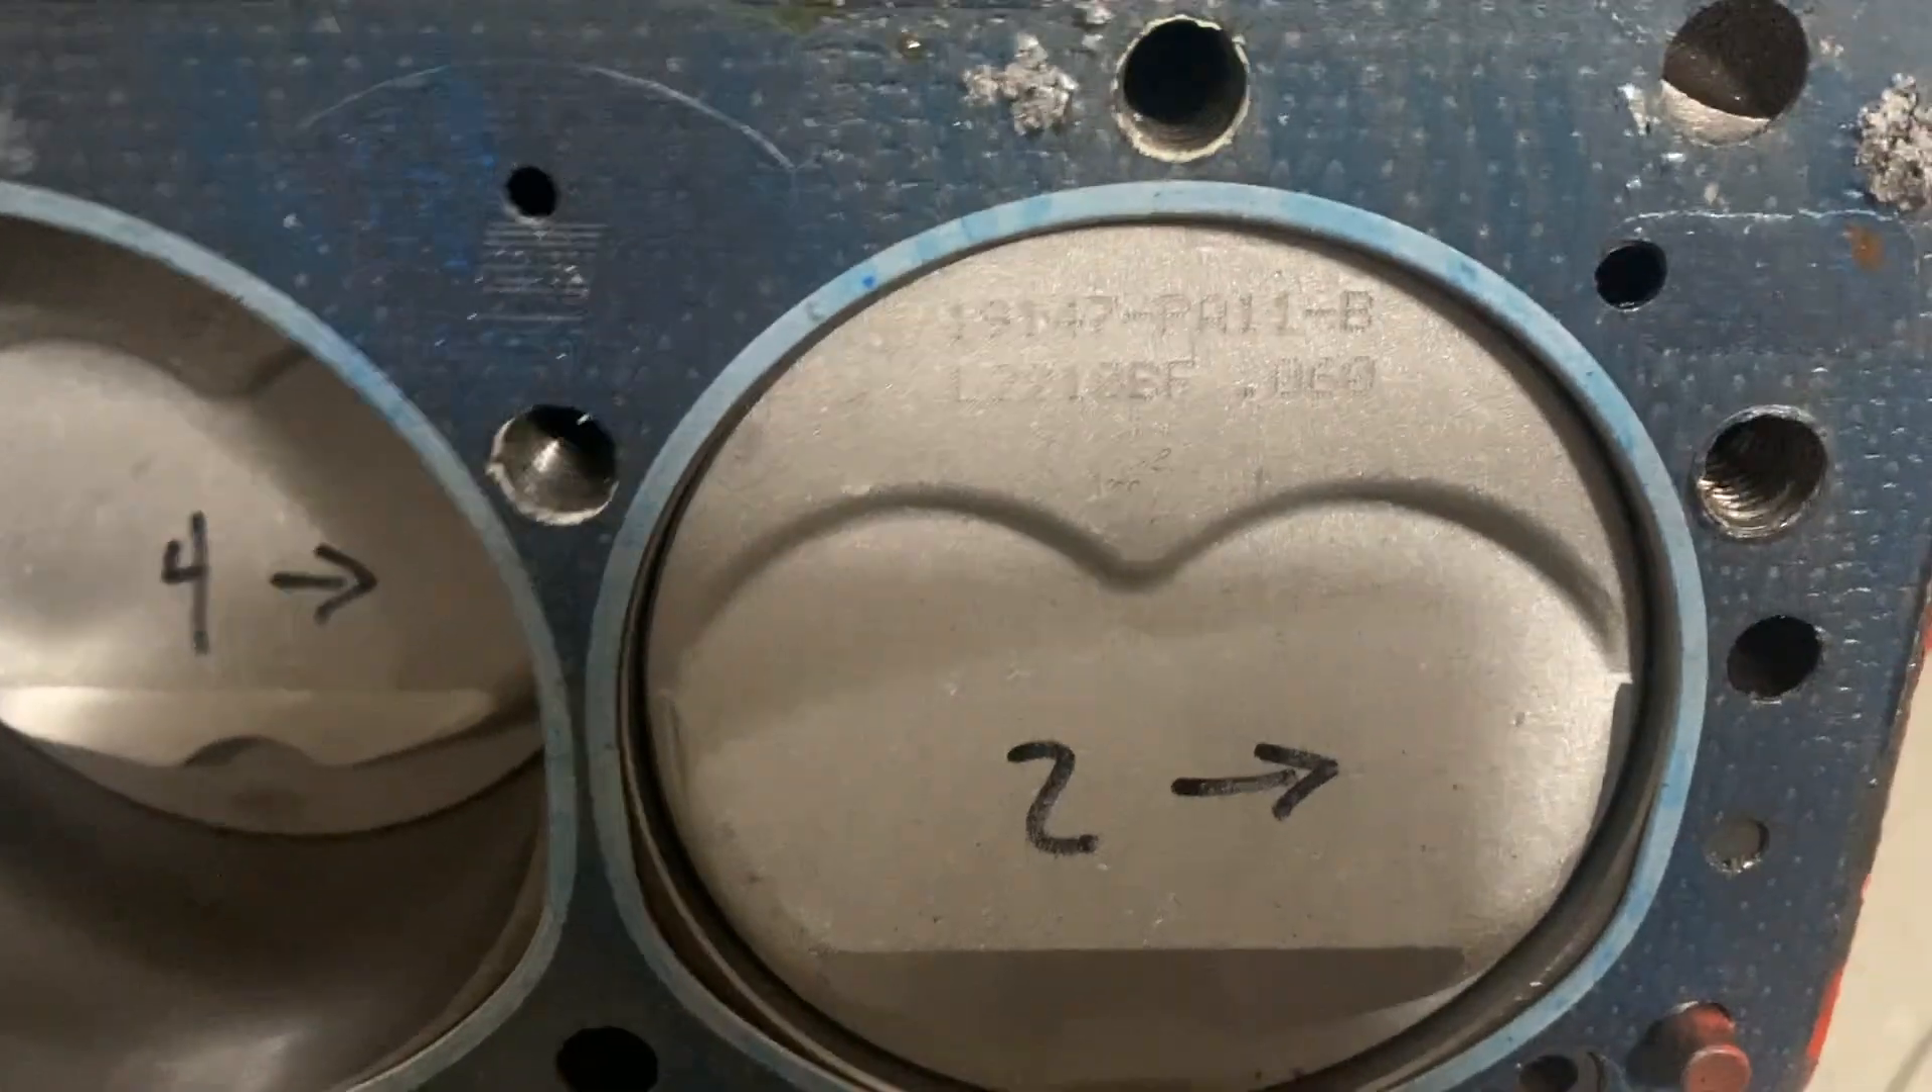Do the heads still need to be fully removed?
No.